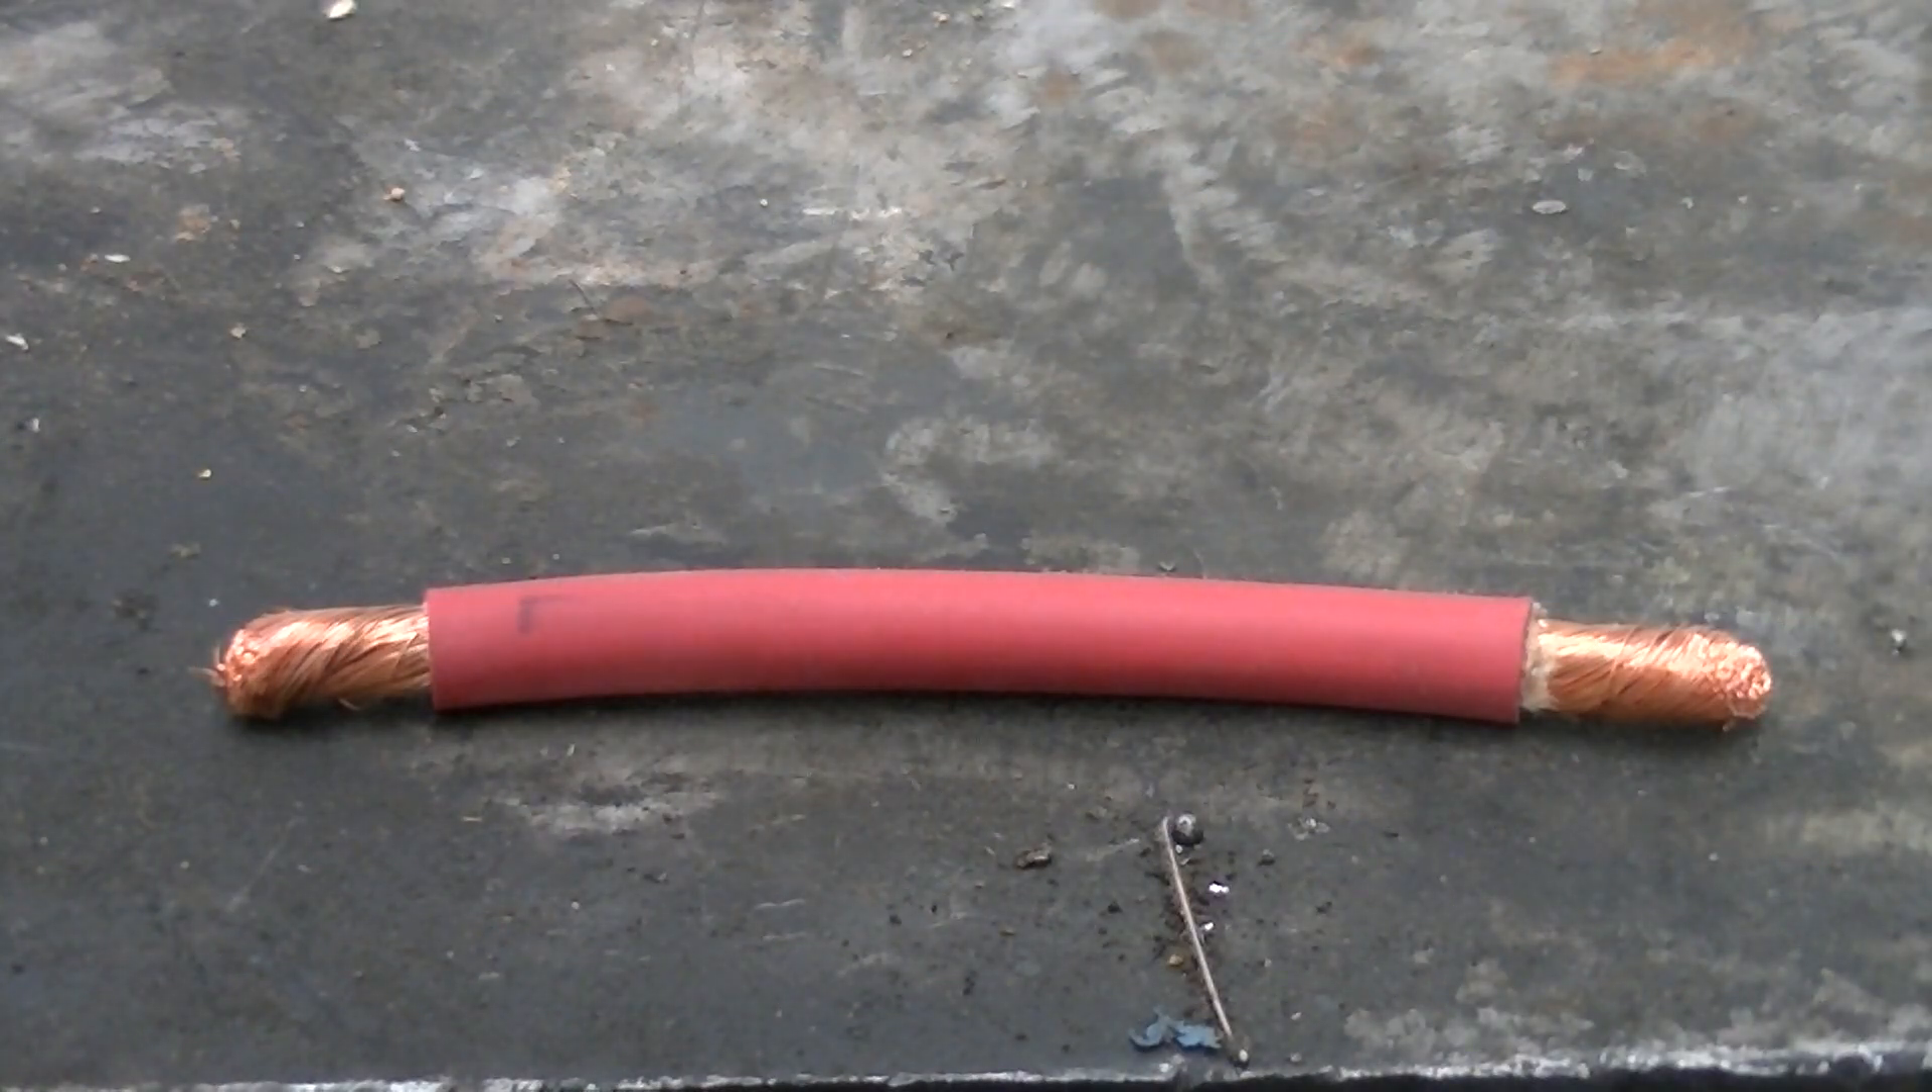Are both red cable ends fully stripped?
Yes.